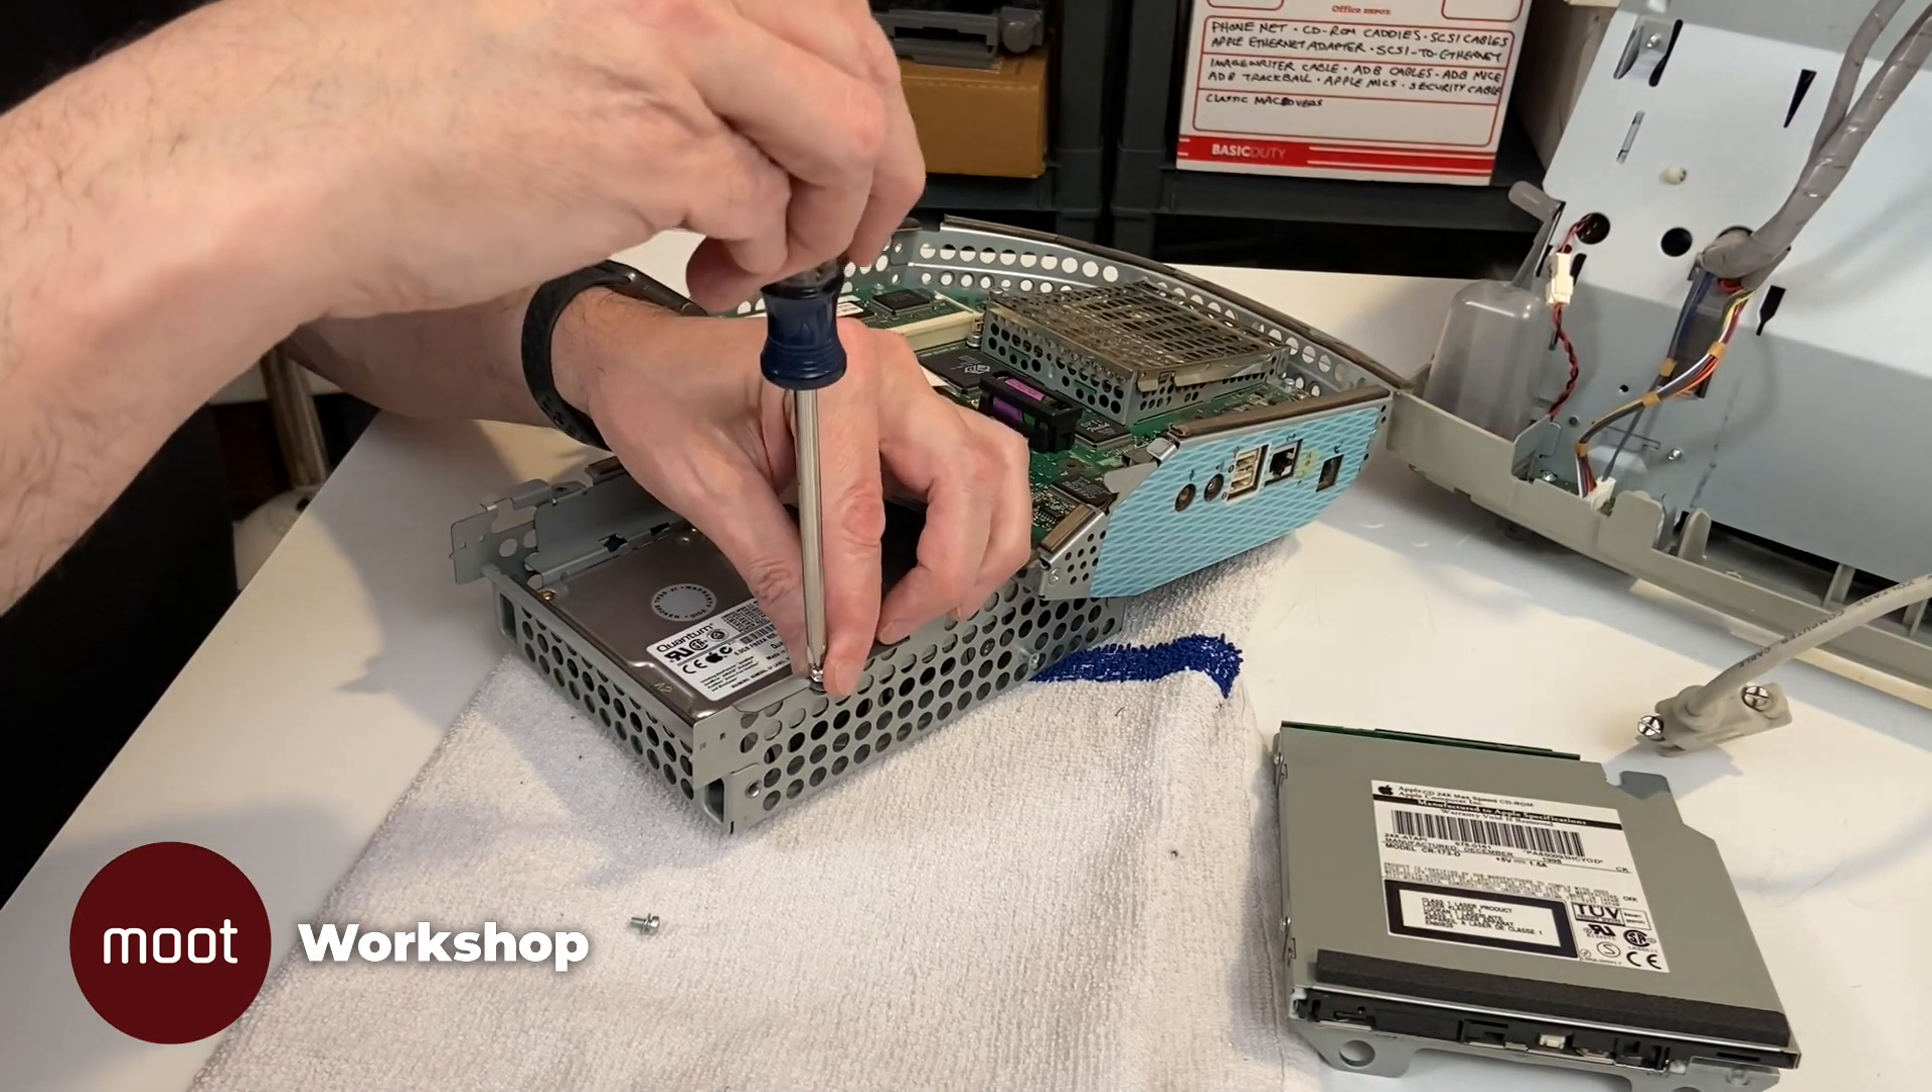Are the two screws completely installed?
No.